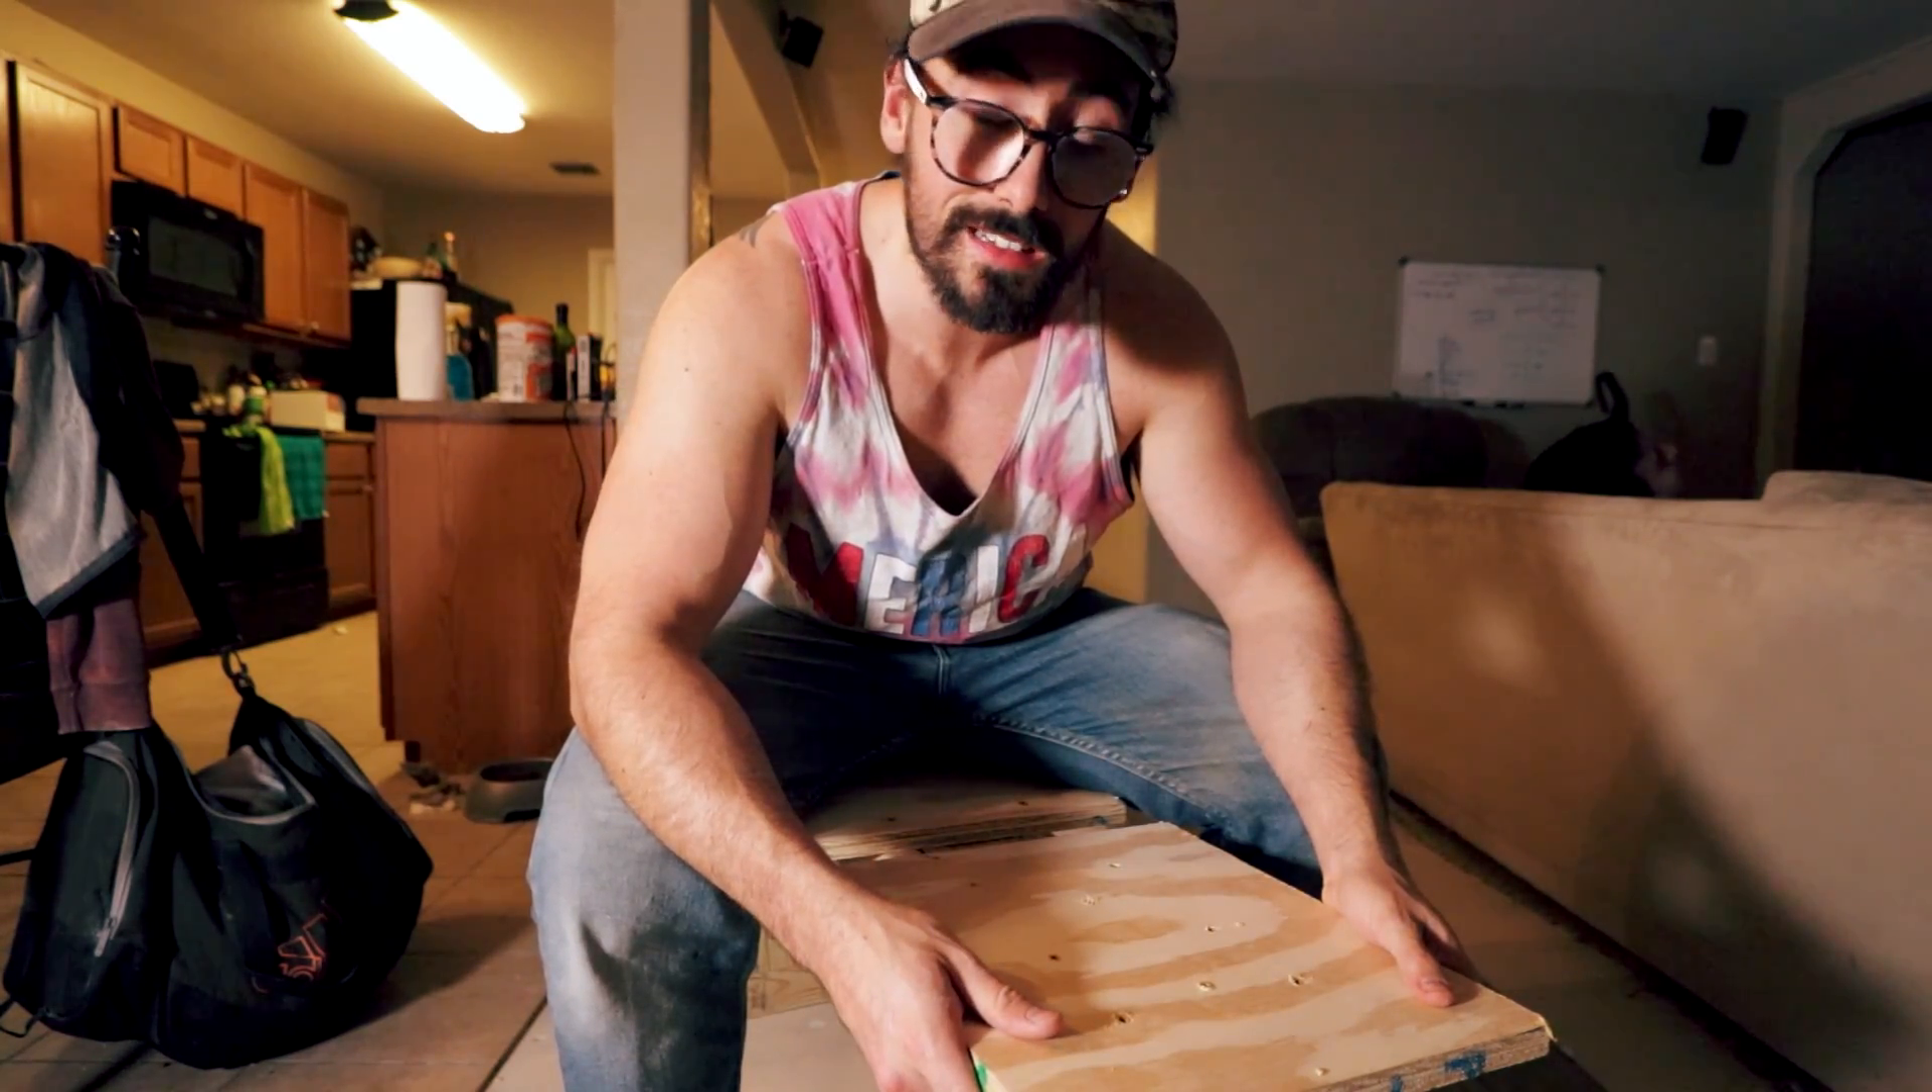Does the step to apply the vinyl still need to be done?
Yes.